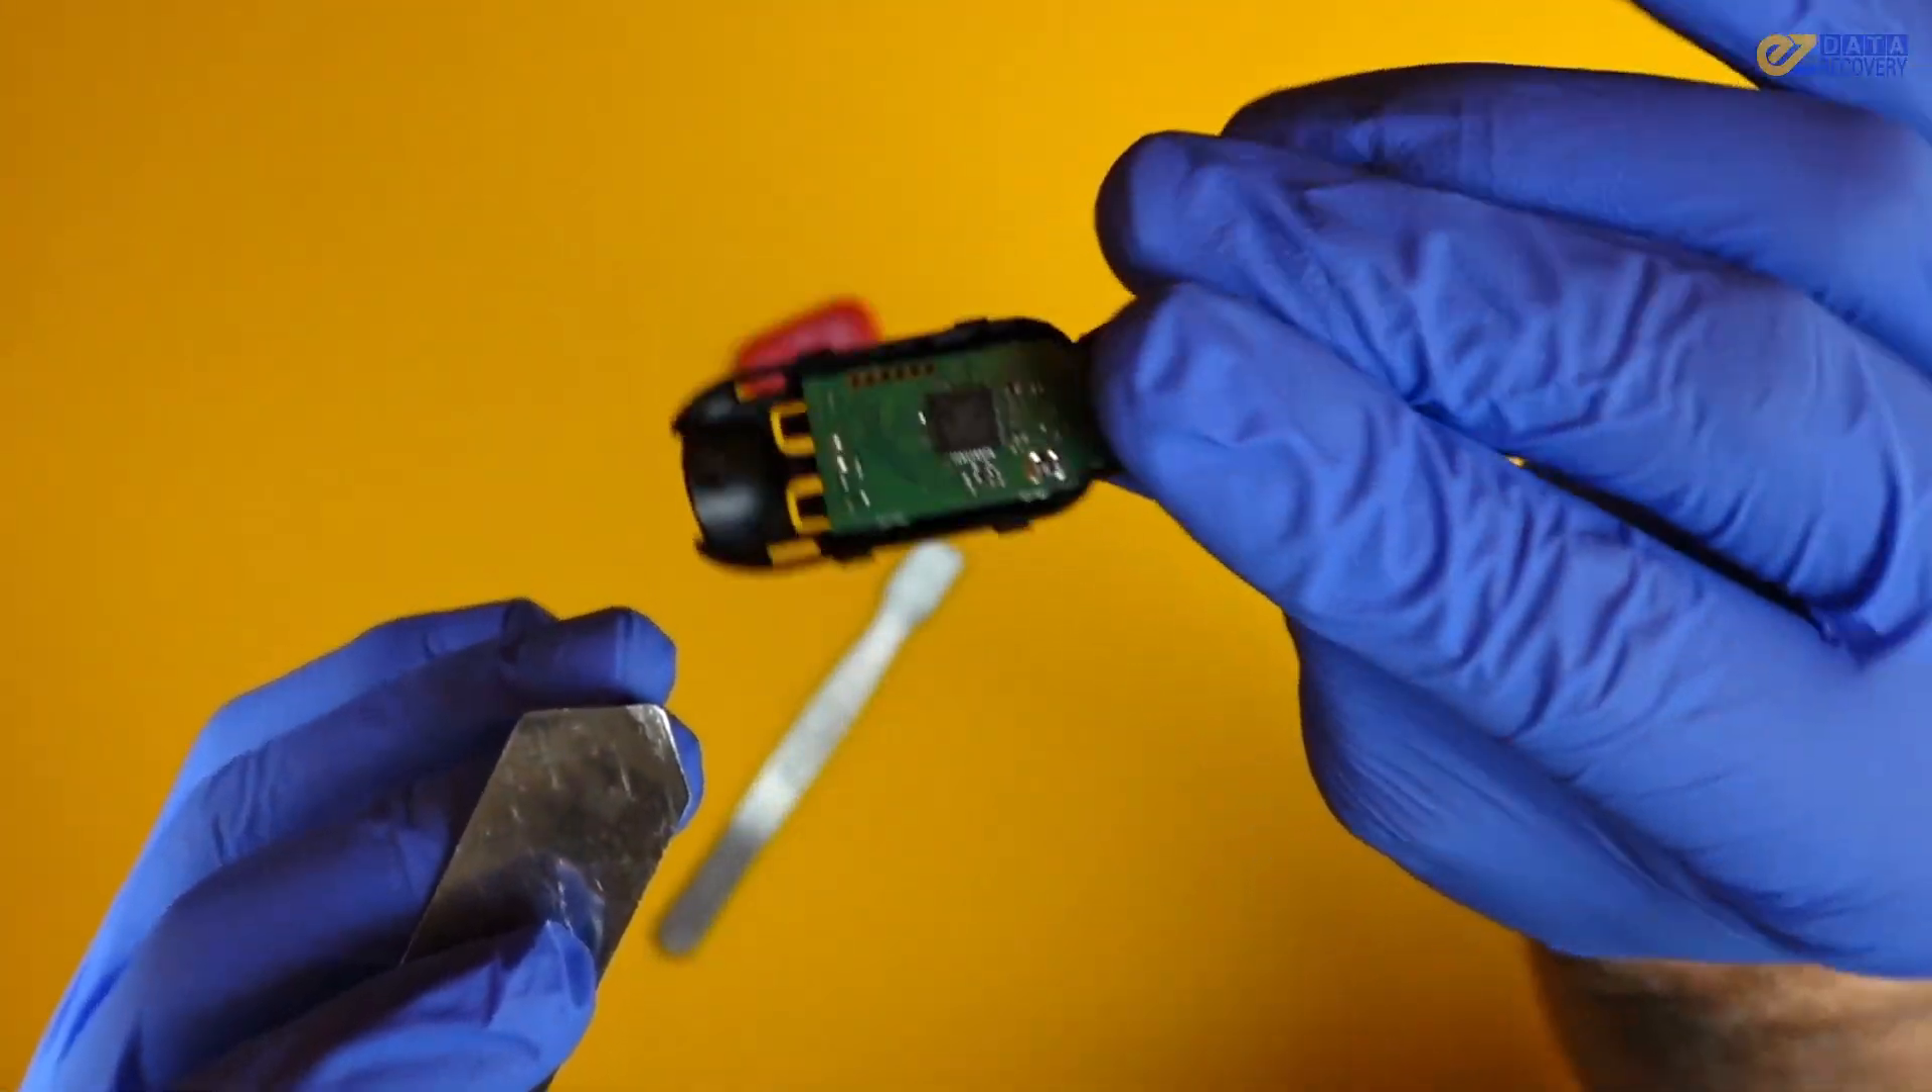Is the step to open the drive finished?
Yes.